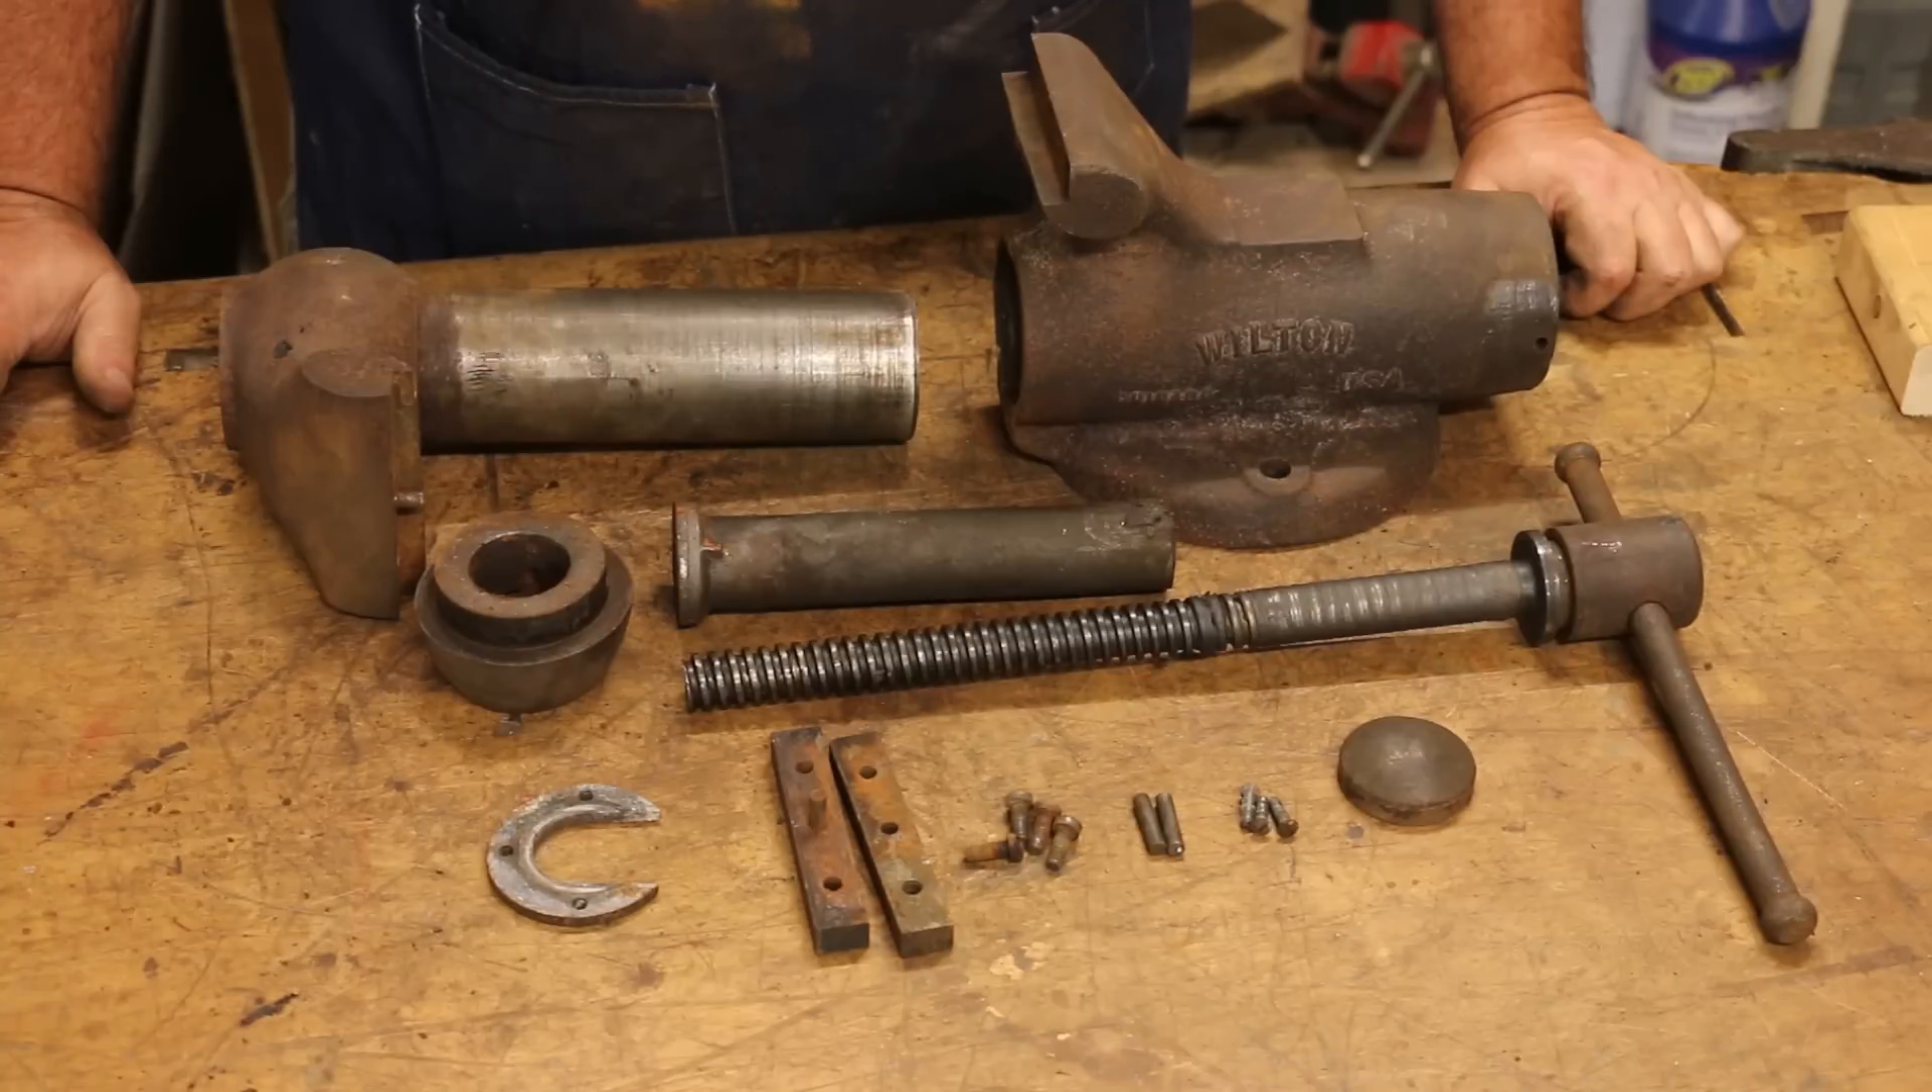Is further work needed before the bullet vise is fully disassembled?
No.